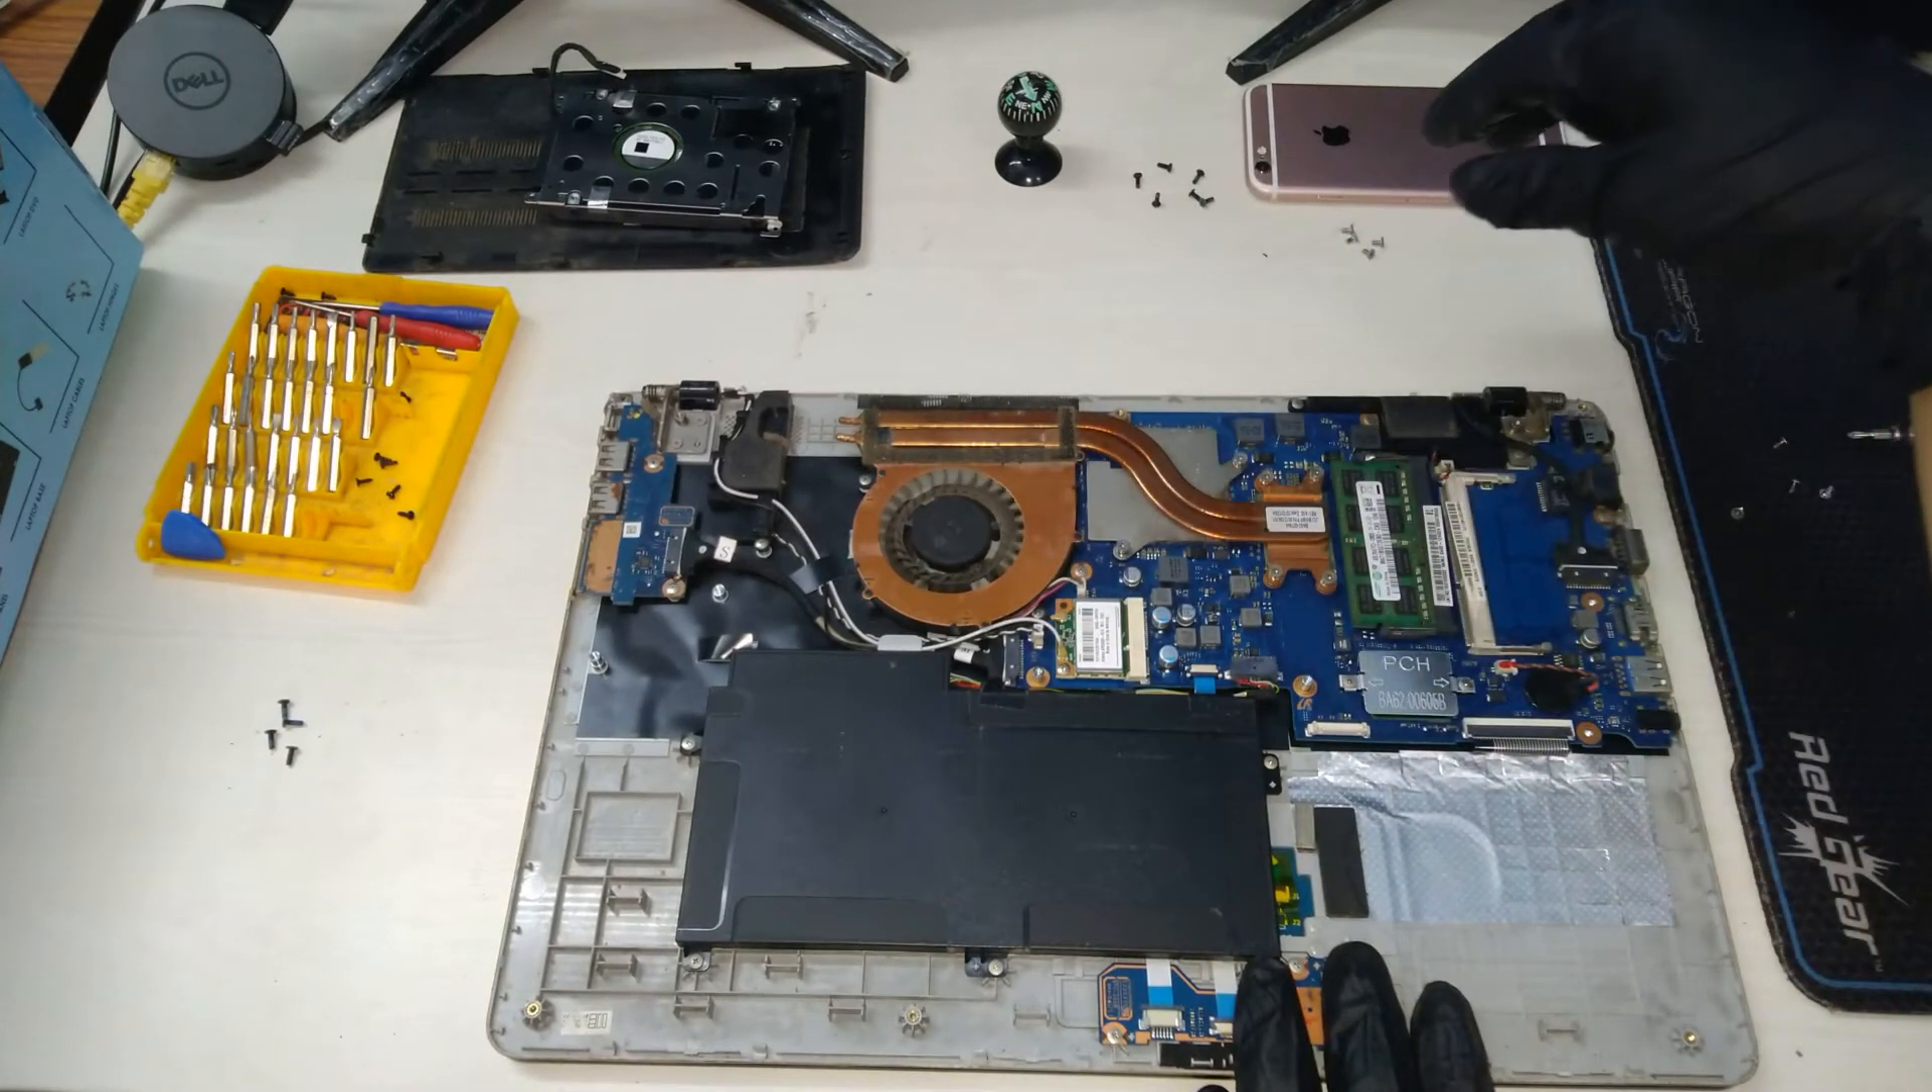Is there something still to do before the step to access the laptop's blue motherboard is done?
No.